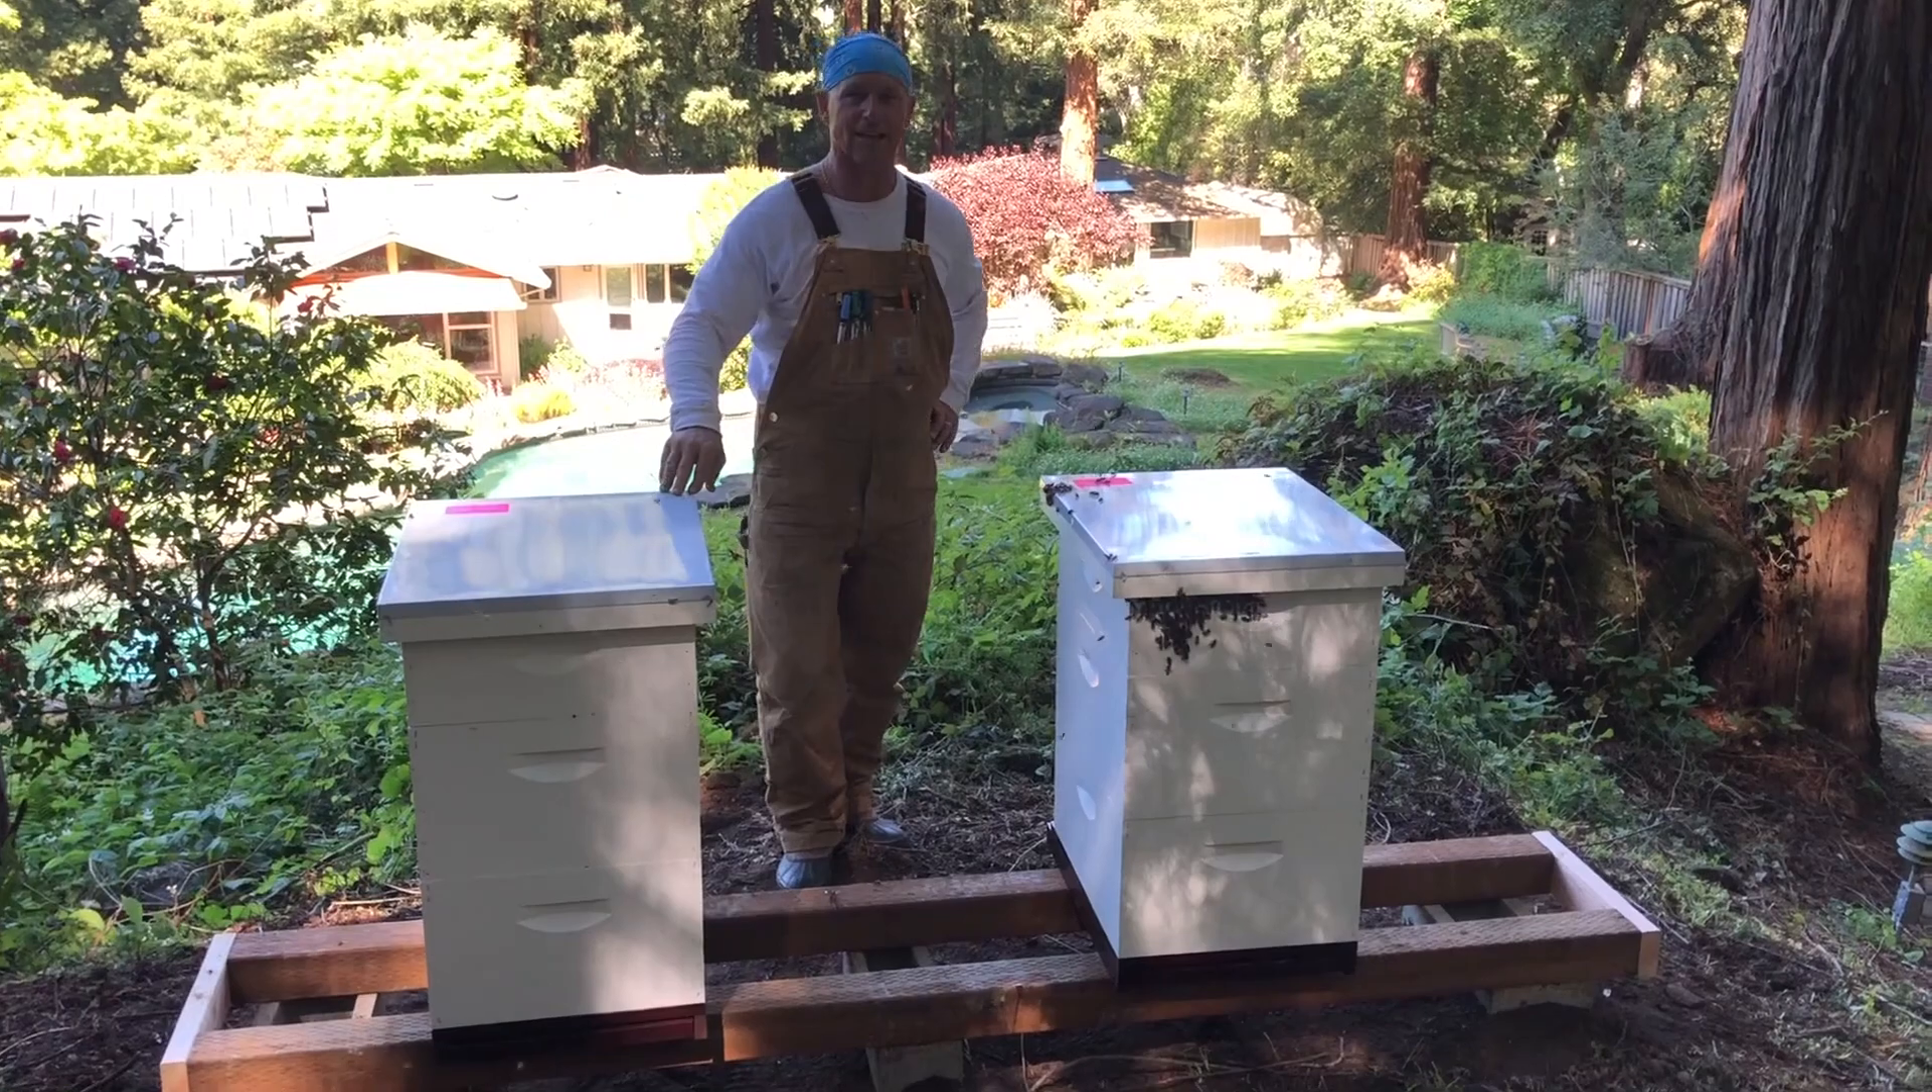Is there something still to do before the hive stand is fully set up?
No.